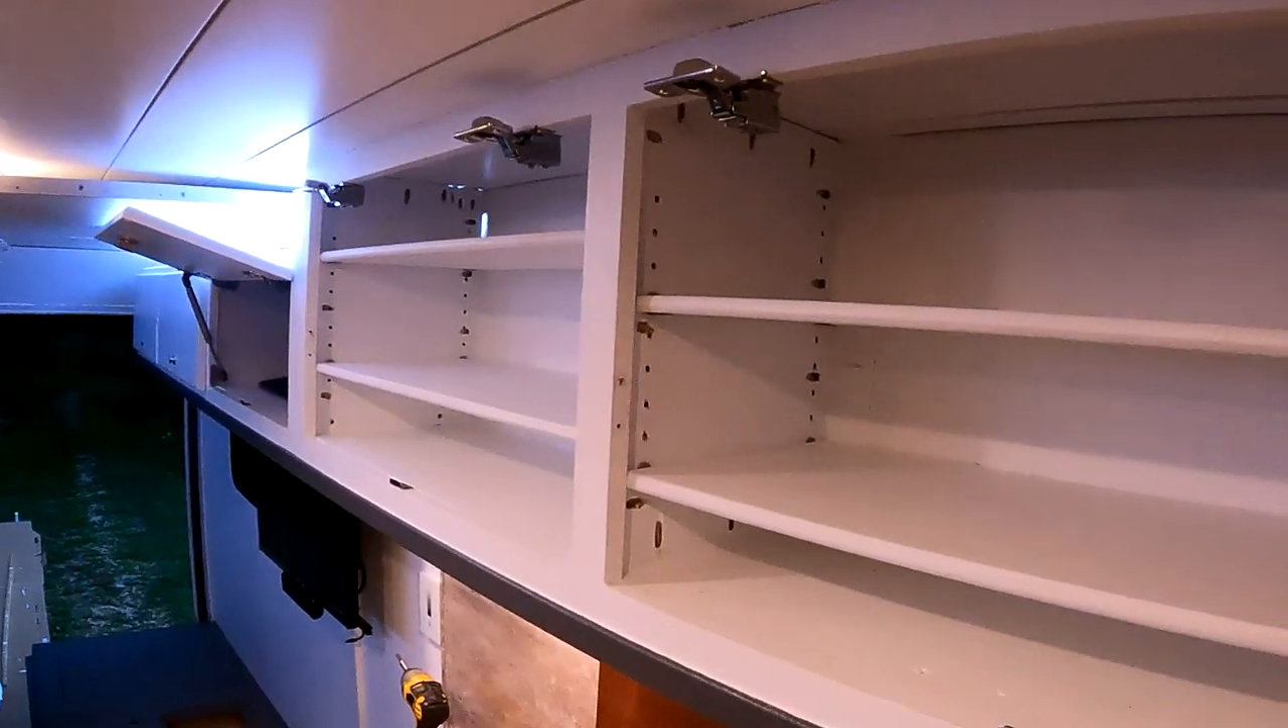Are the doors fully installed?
No.